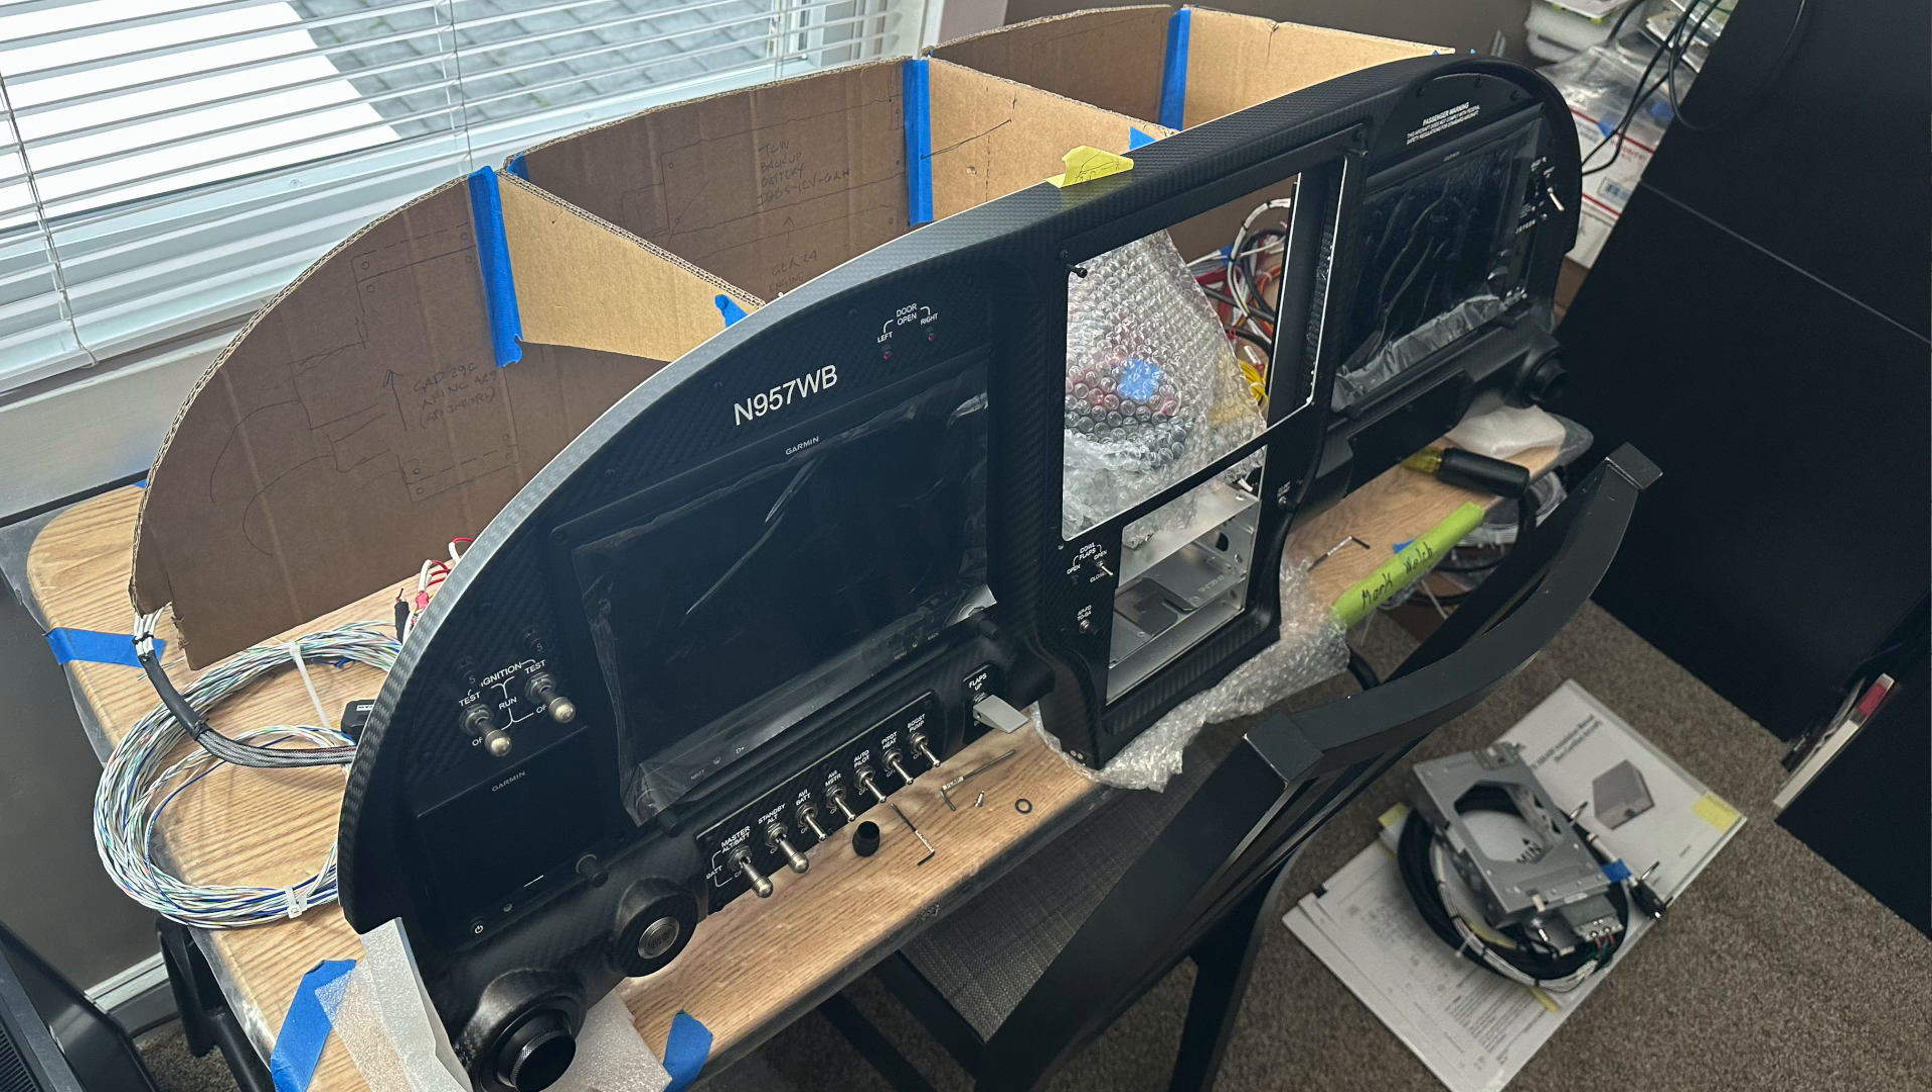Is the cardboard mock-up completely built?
Yes.